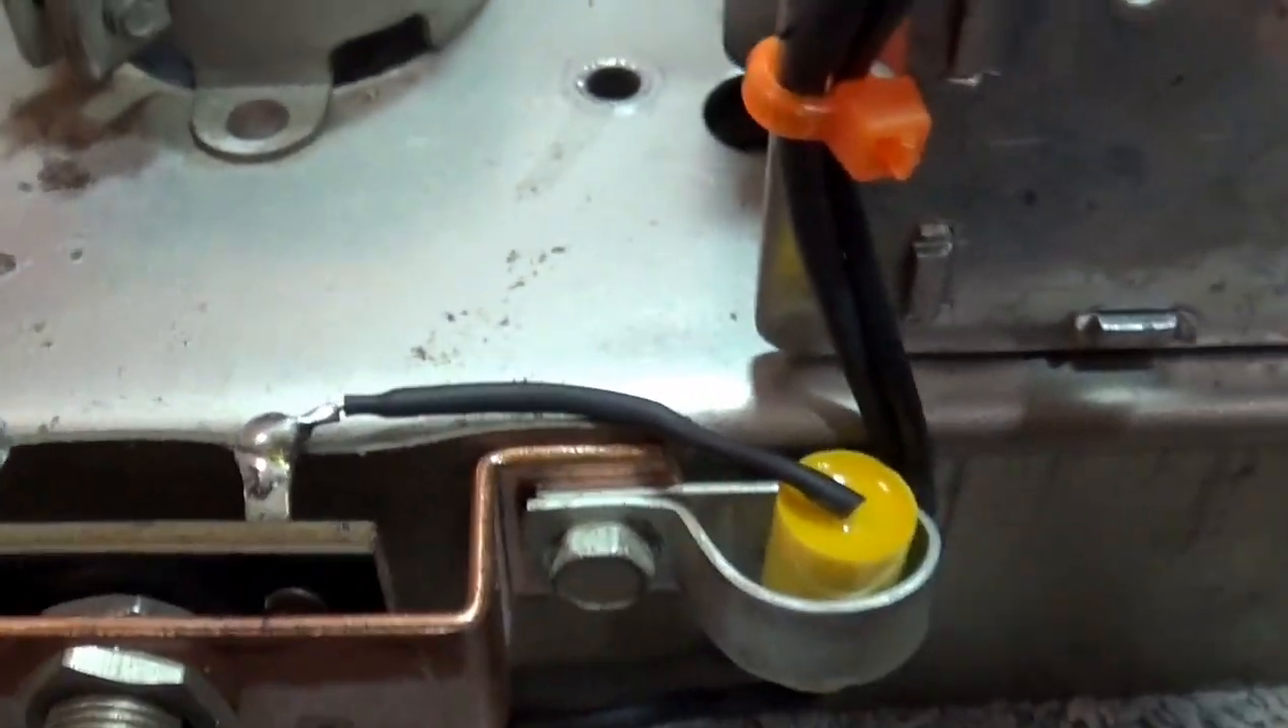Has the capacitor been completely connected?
Yes.